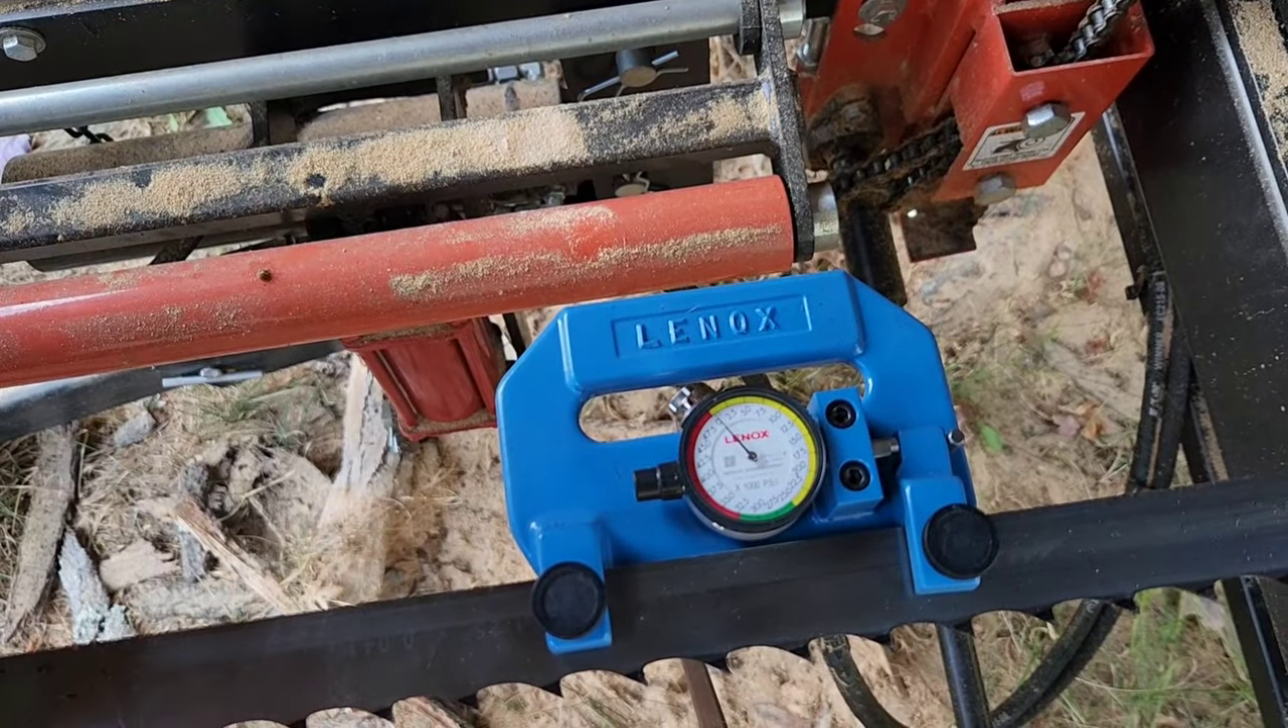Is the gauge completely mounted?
Yes.